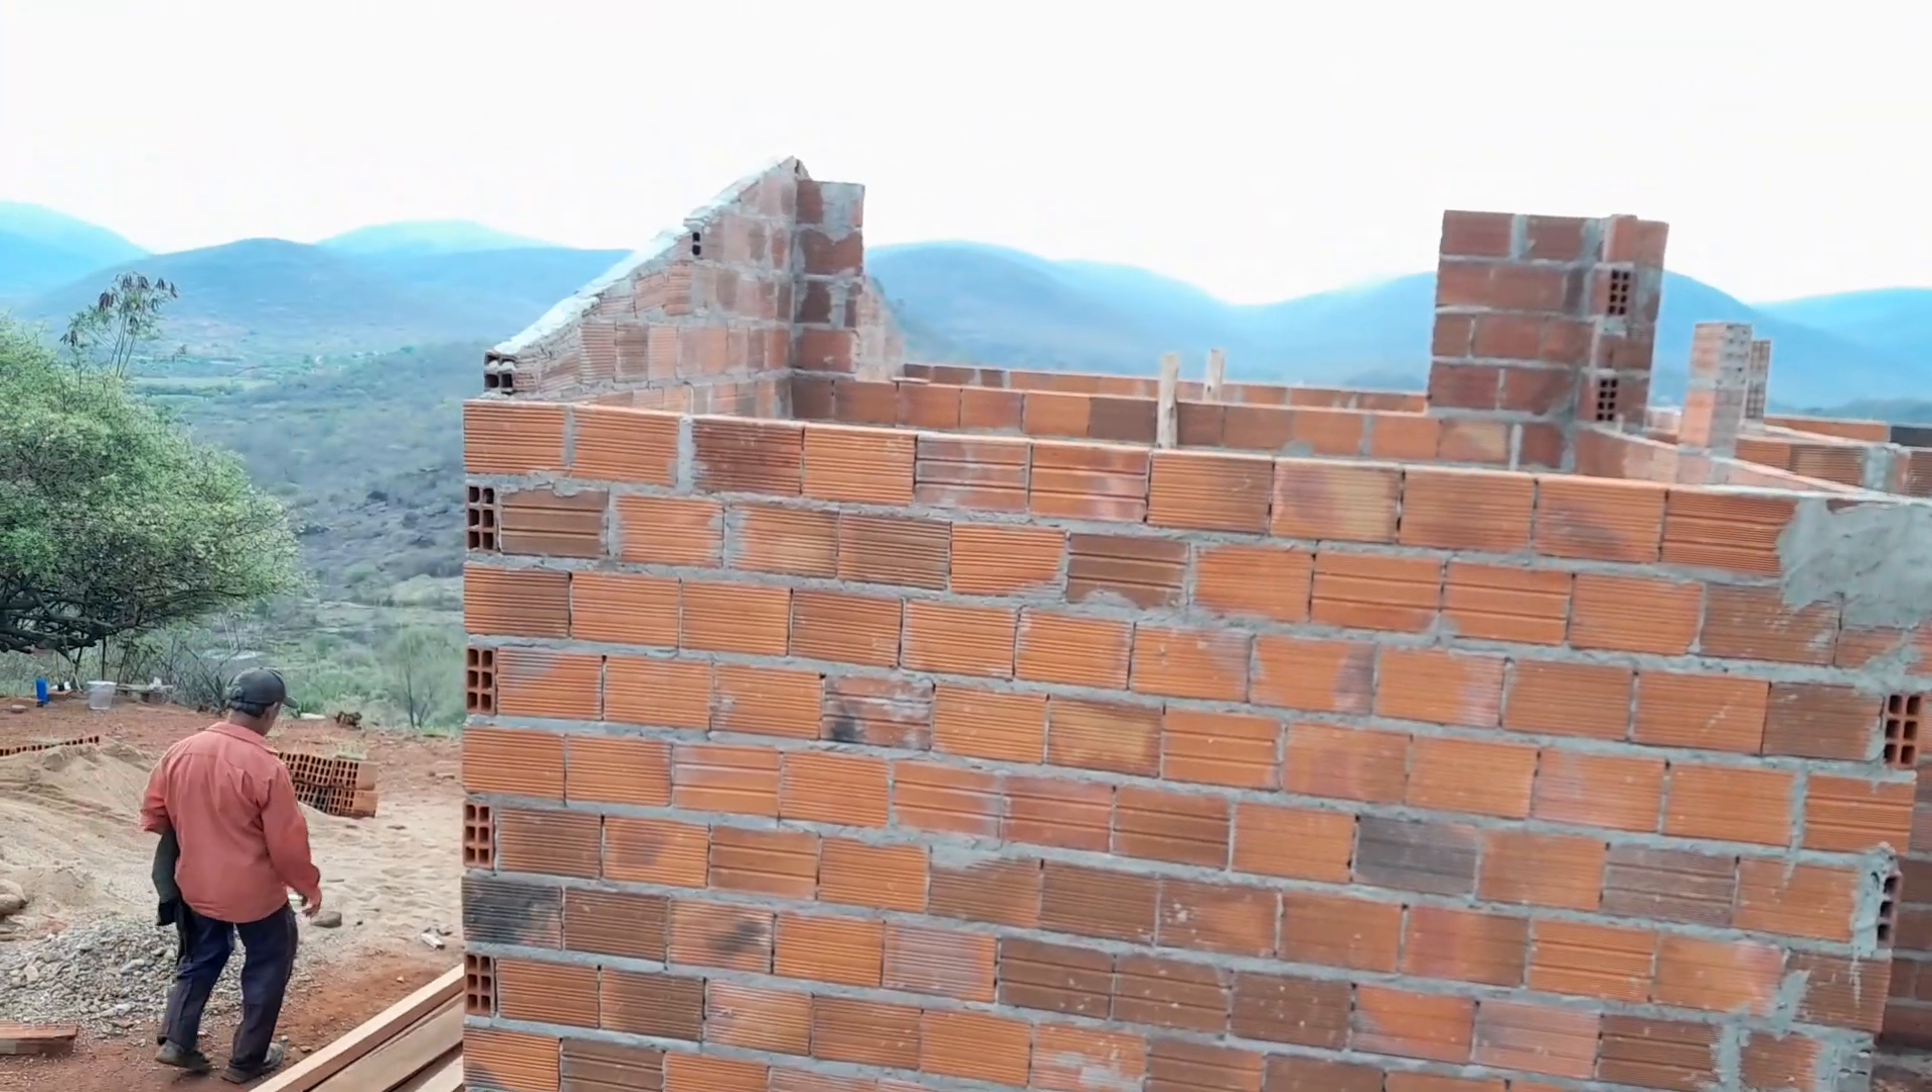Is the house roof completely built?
No.